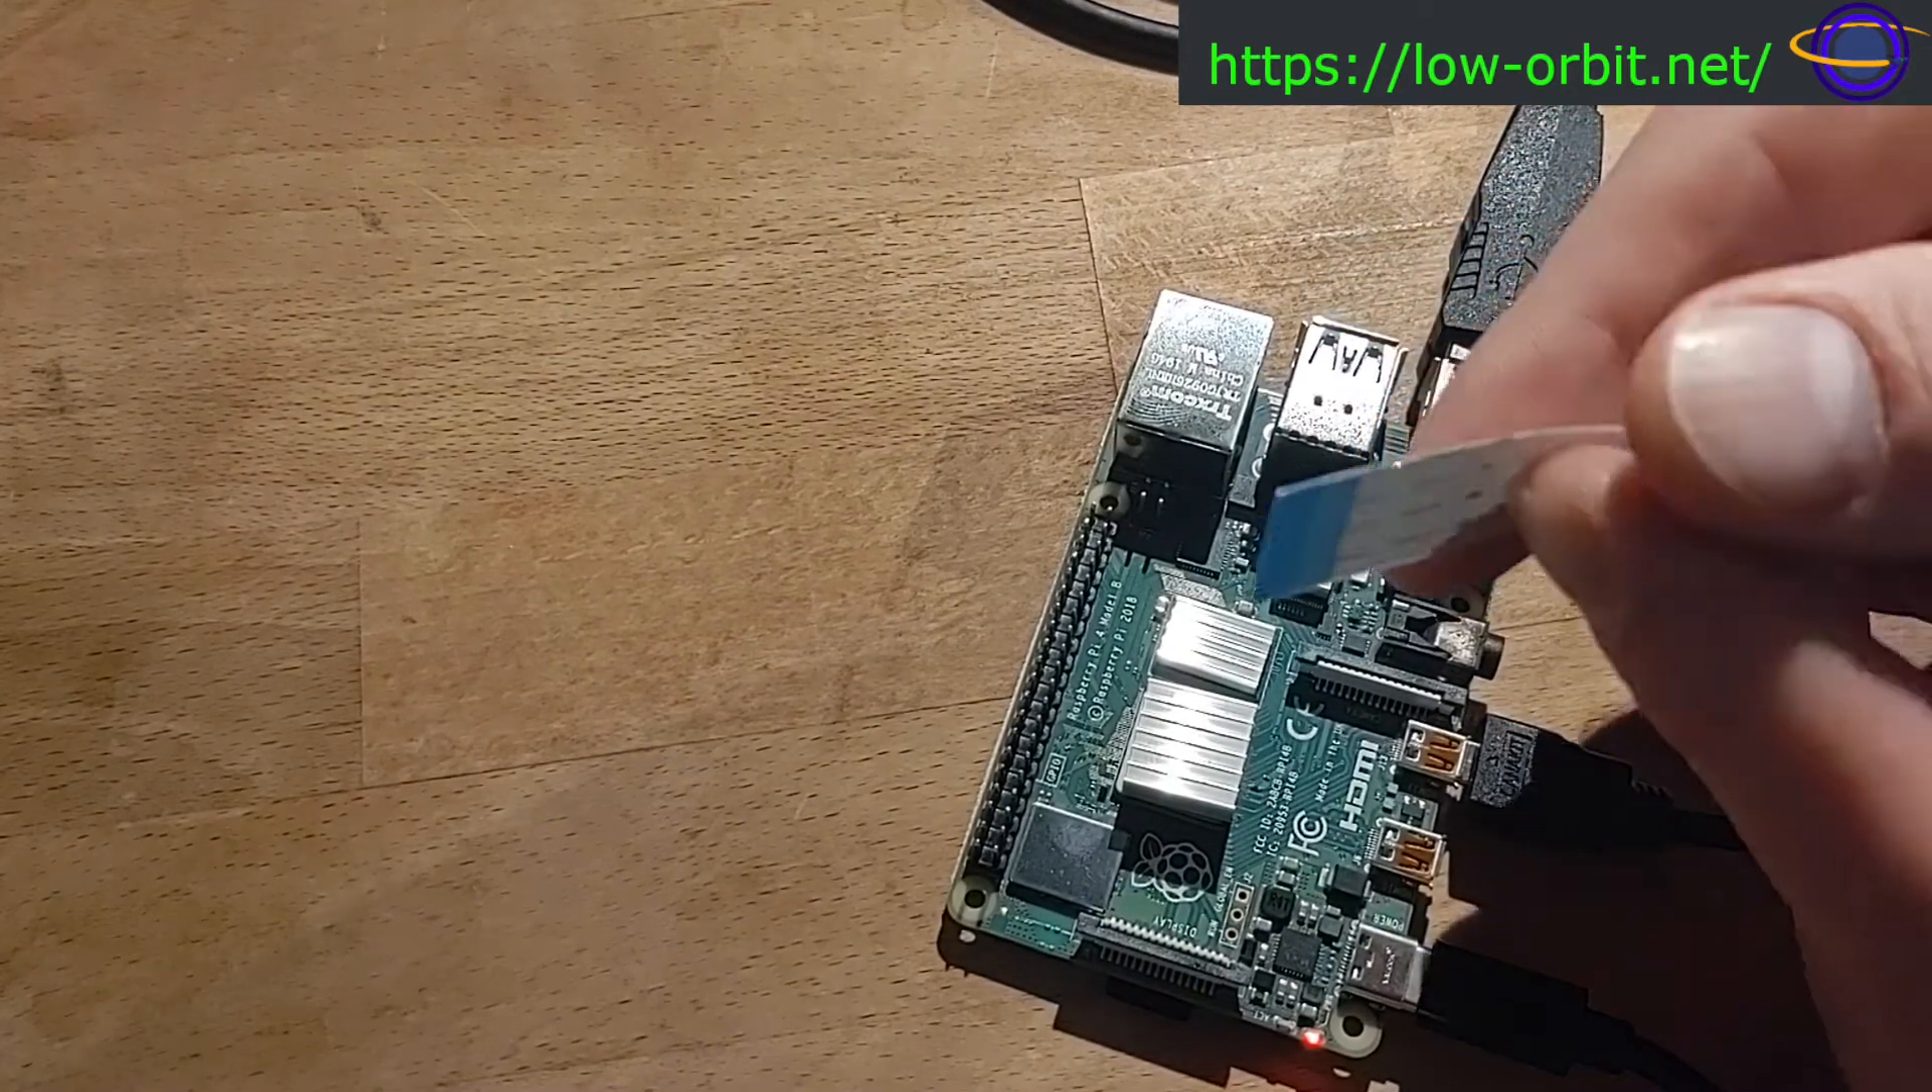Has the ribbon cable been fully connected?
No.